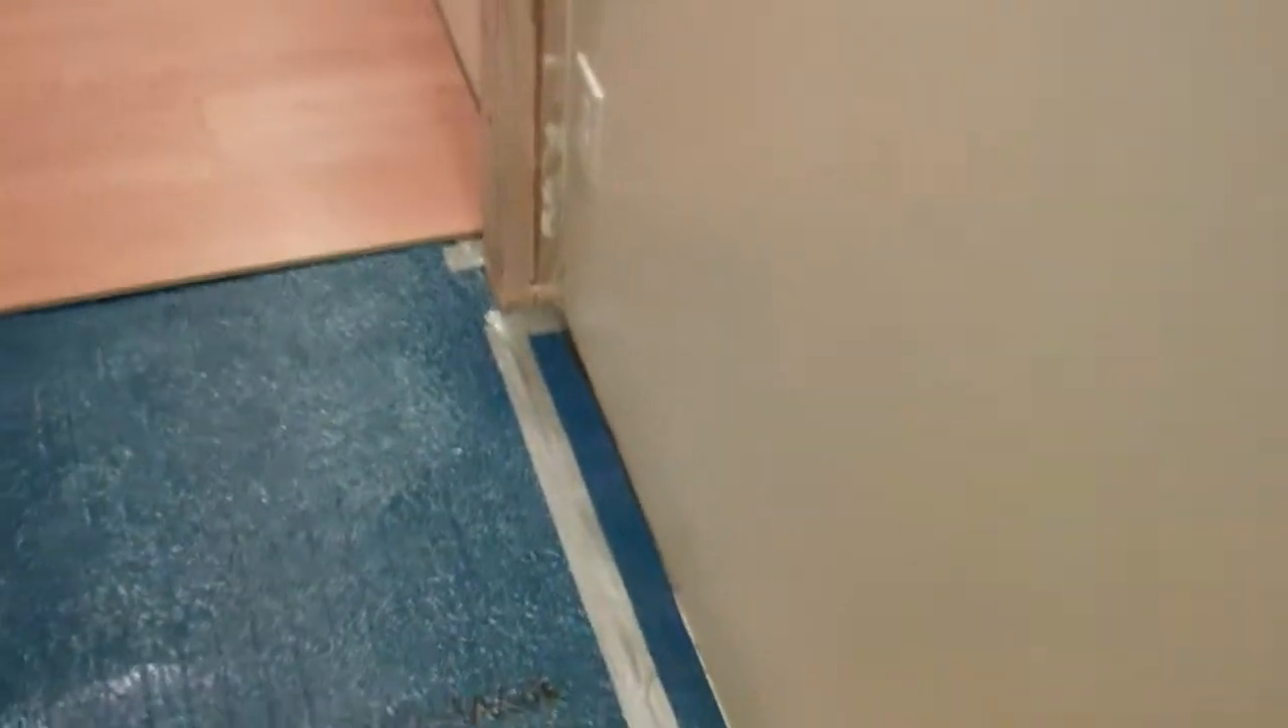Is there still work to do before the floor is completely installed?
Yes.